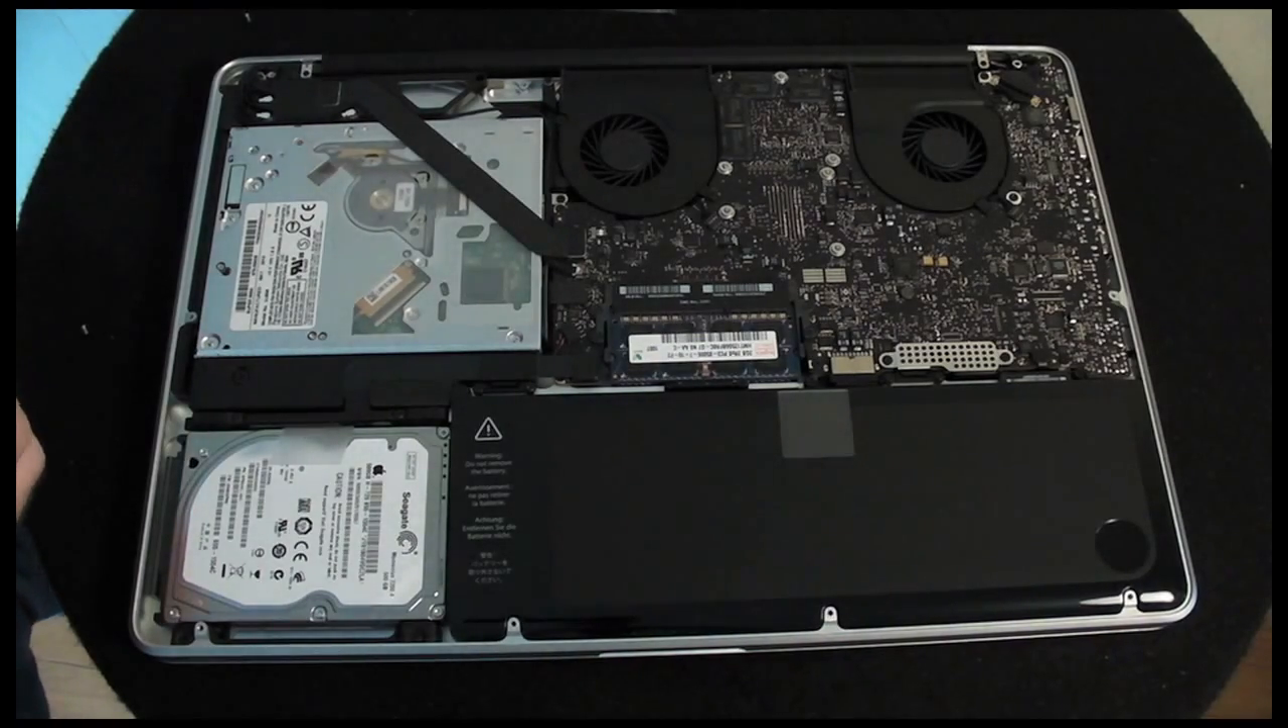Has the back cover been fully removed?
Yes.